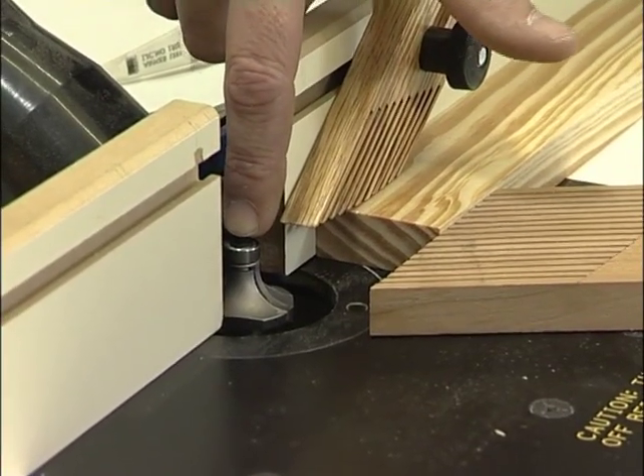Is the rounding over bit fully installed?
Yes.